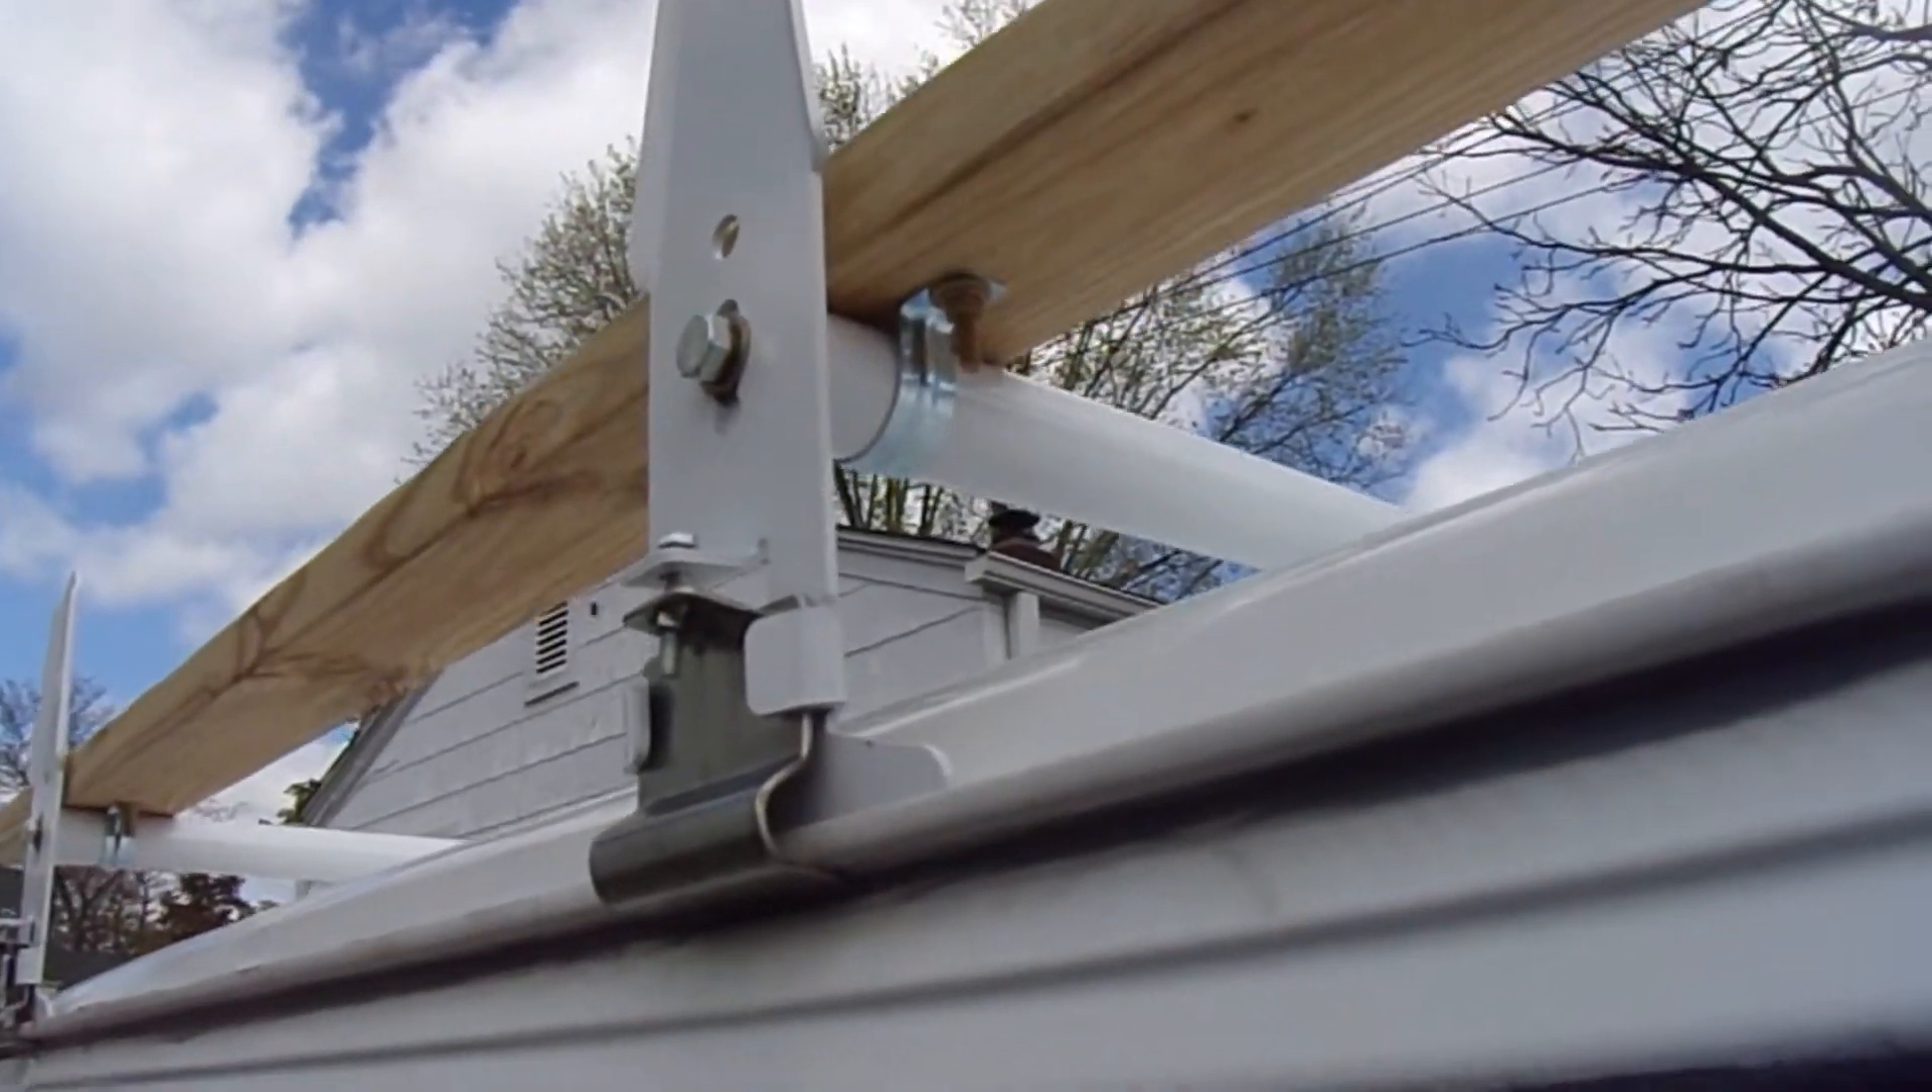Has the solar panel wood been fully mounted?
Yes.